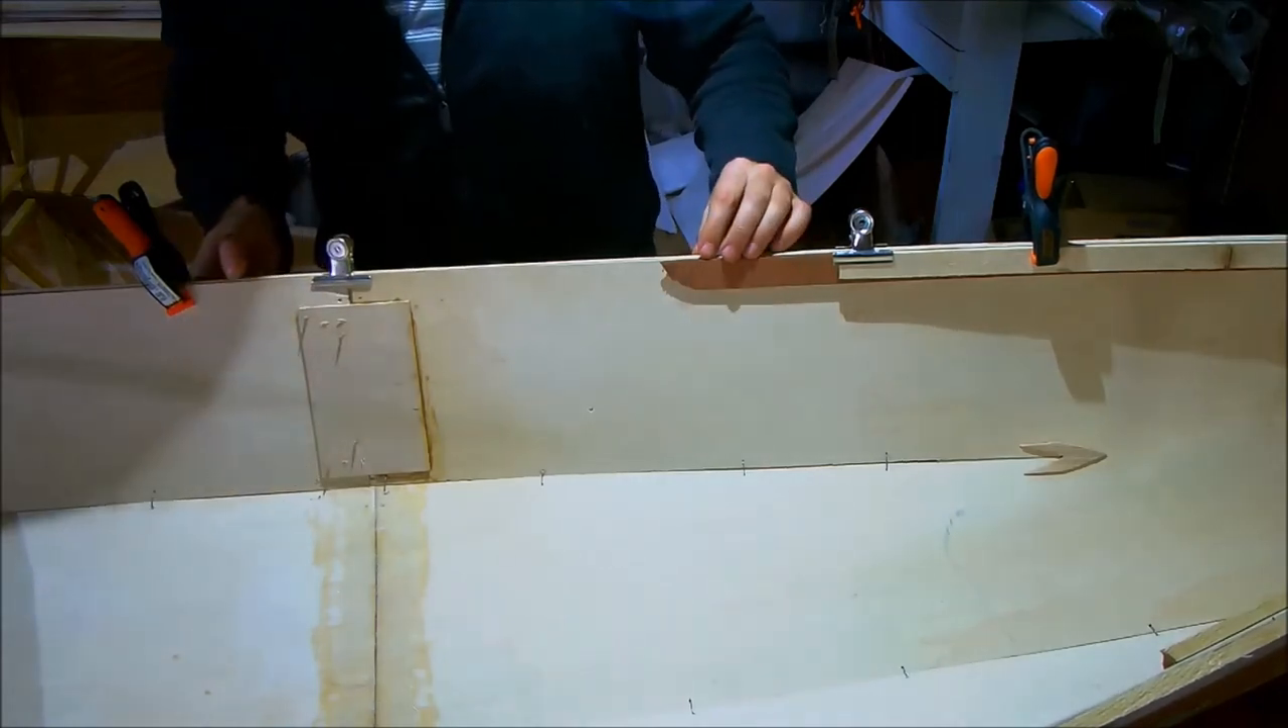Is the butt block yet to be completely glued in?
No.